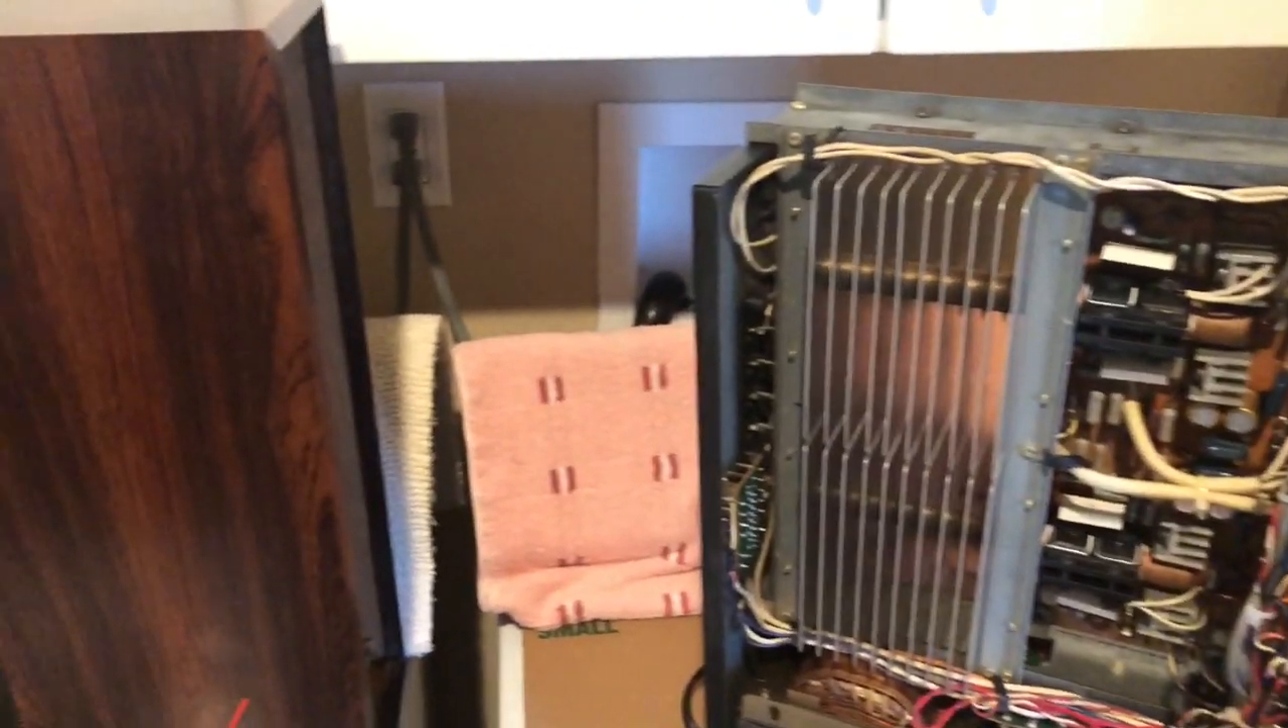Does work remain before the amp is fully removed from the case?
No.